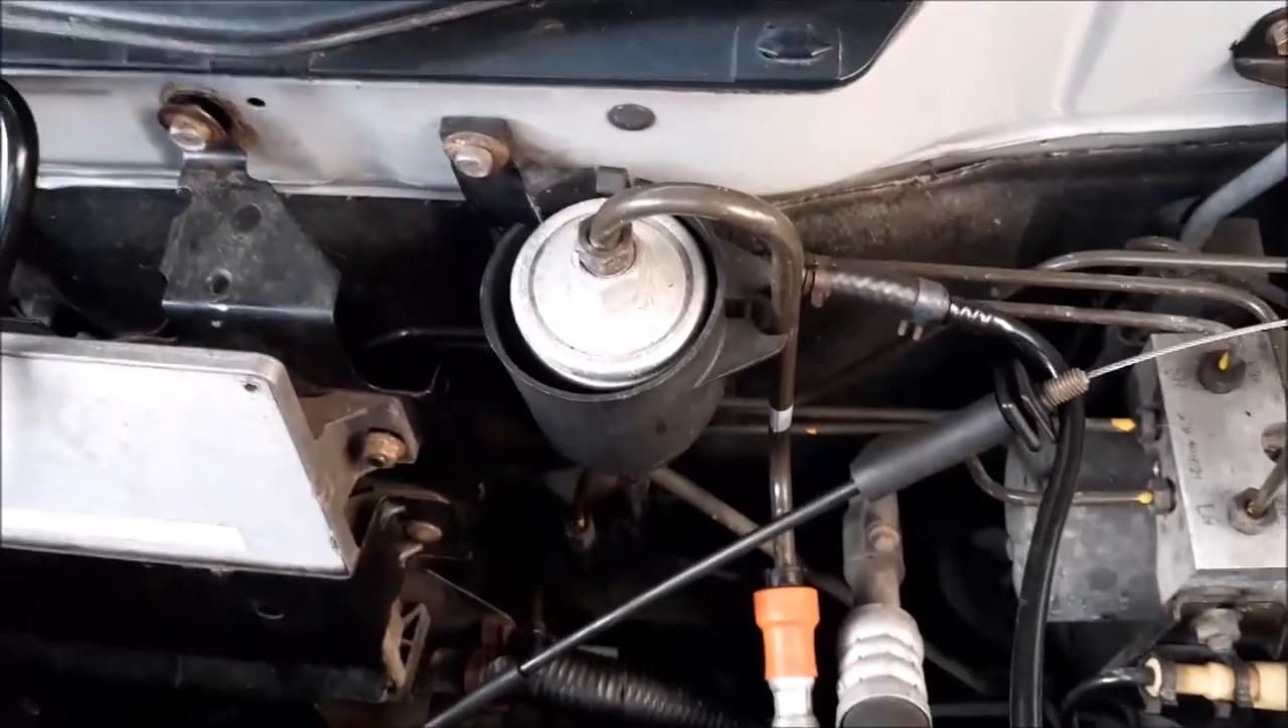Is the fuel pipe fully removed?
No.